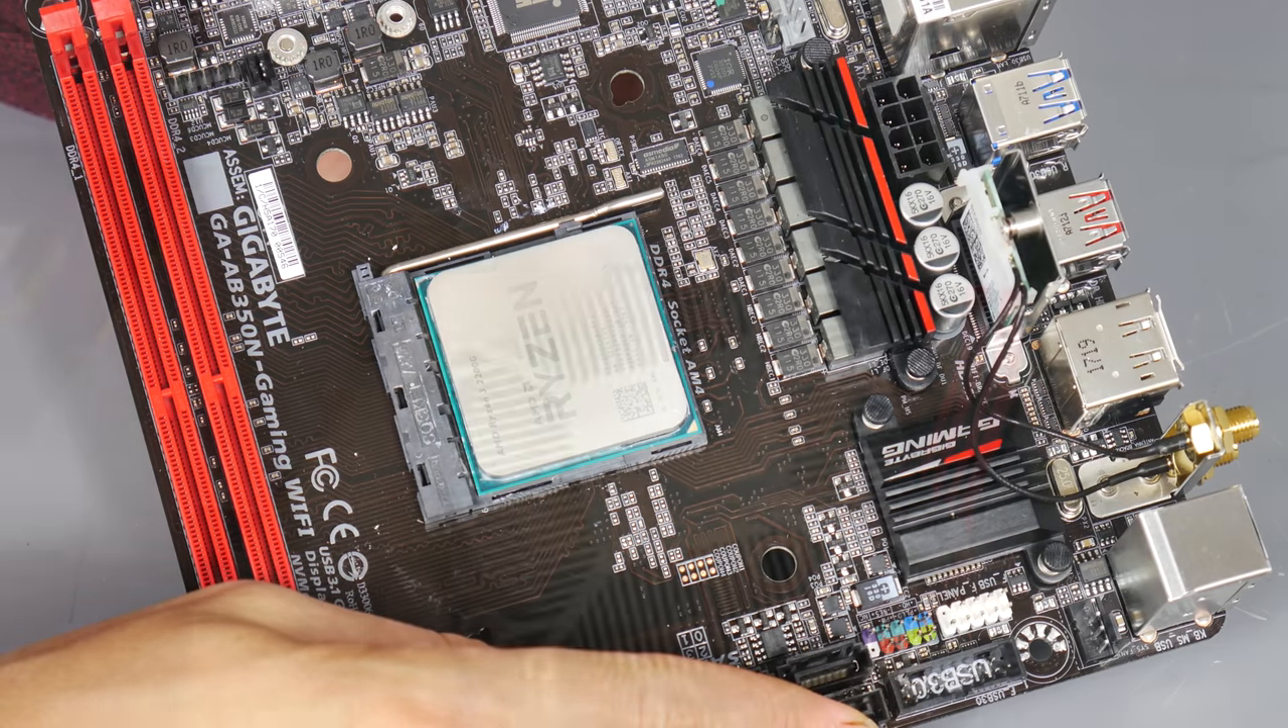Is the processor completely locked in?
Yes.